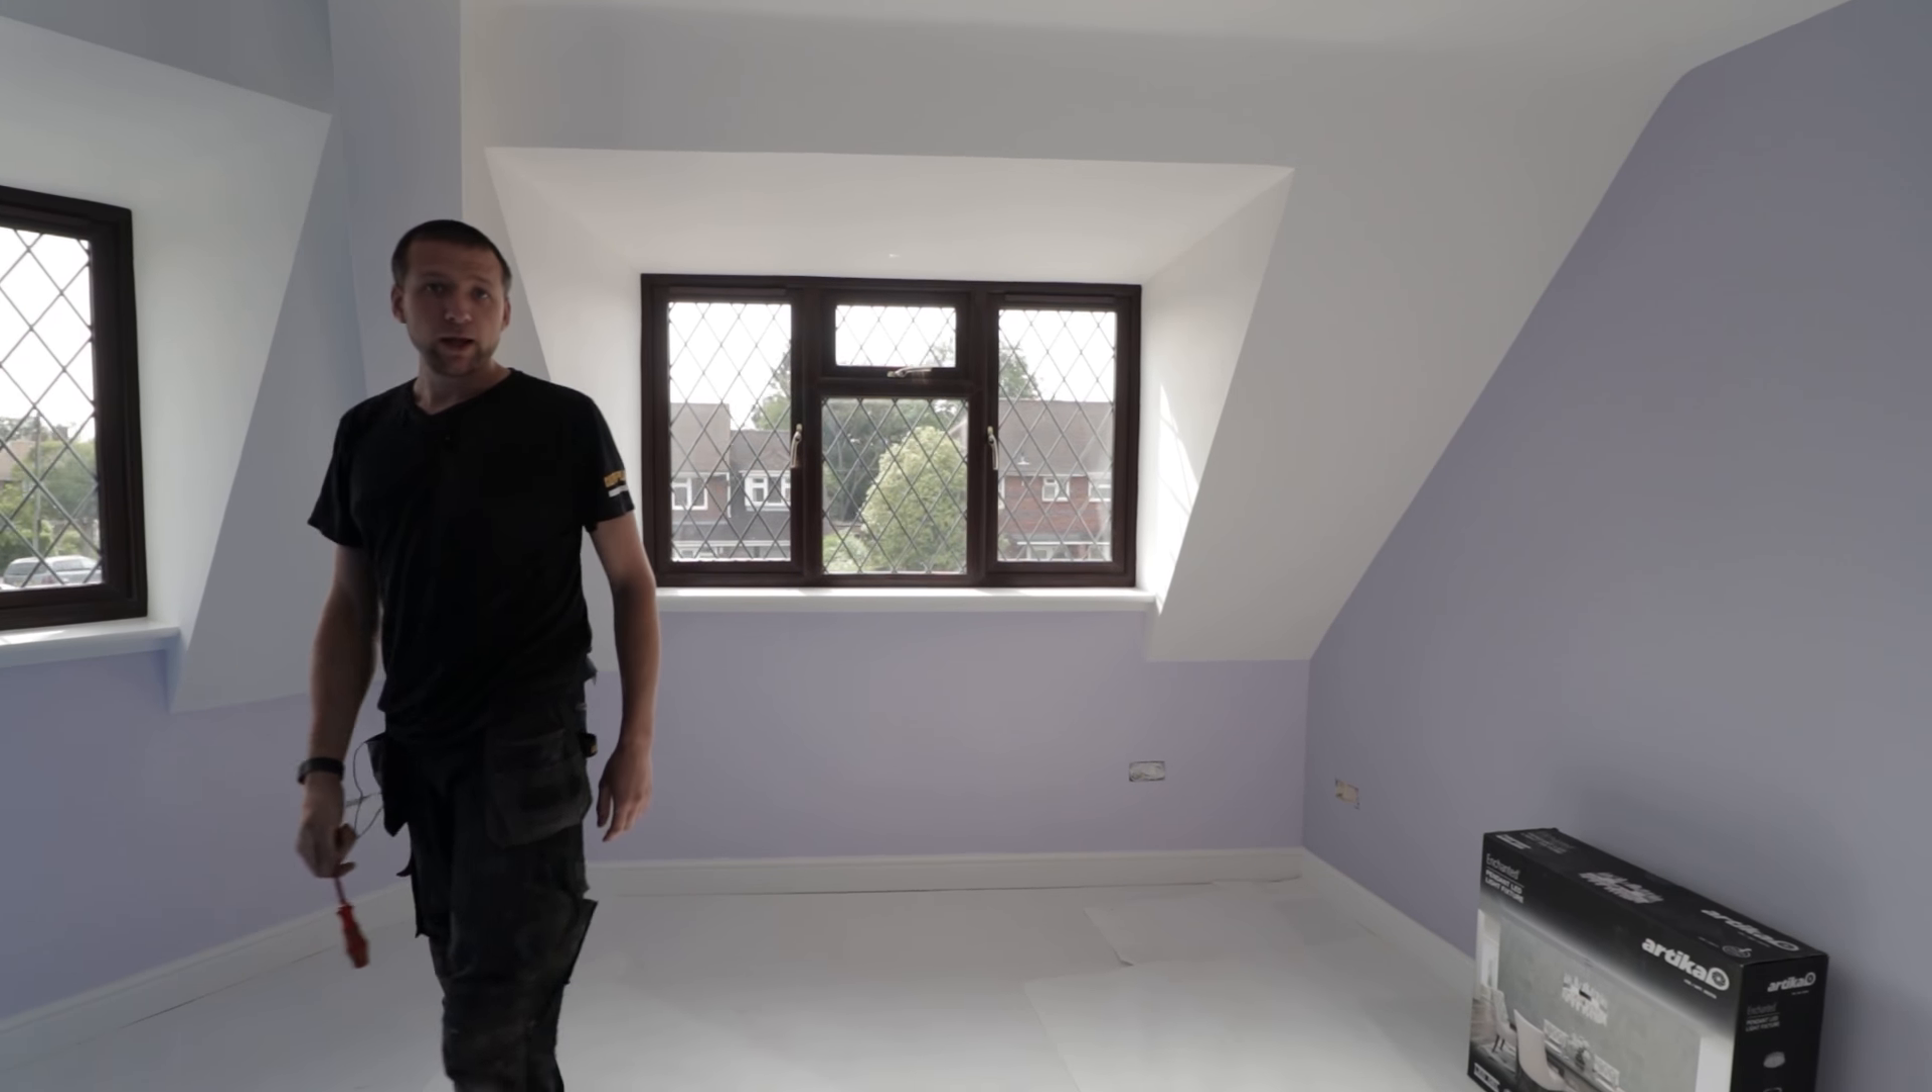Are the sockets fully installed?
No.